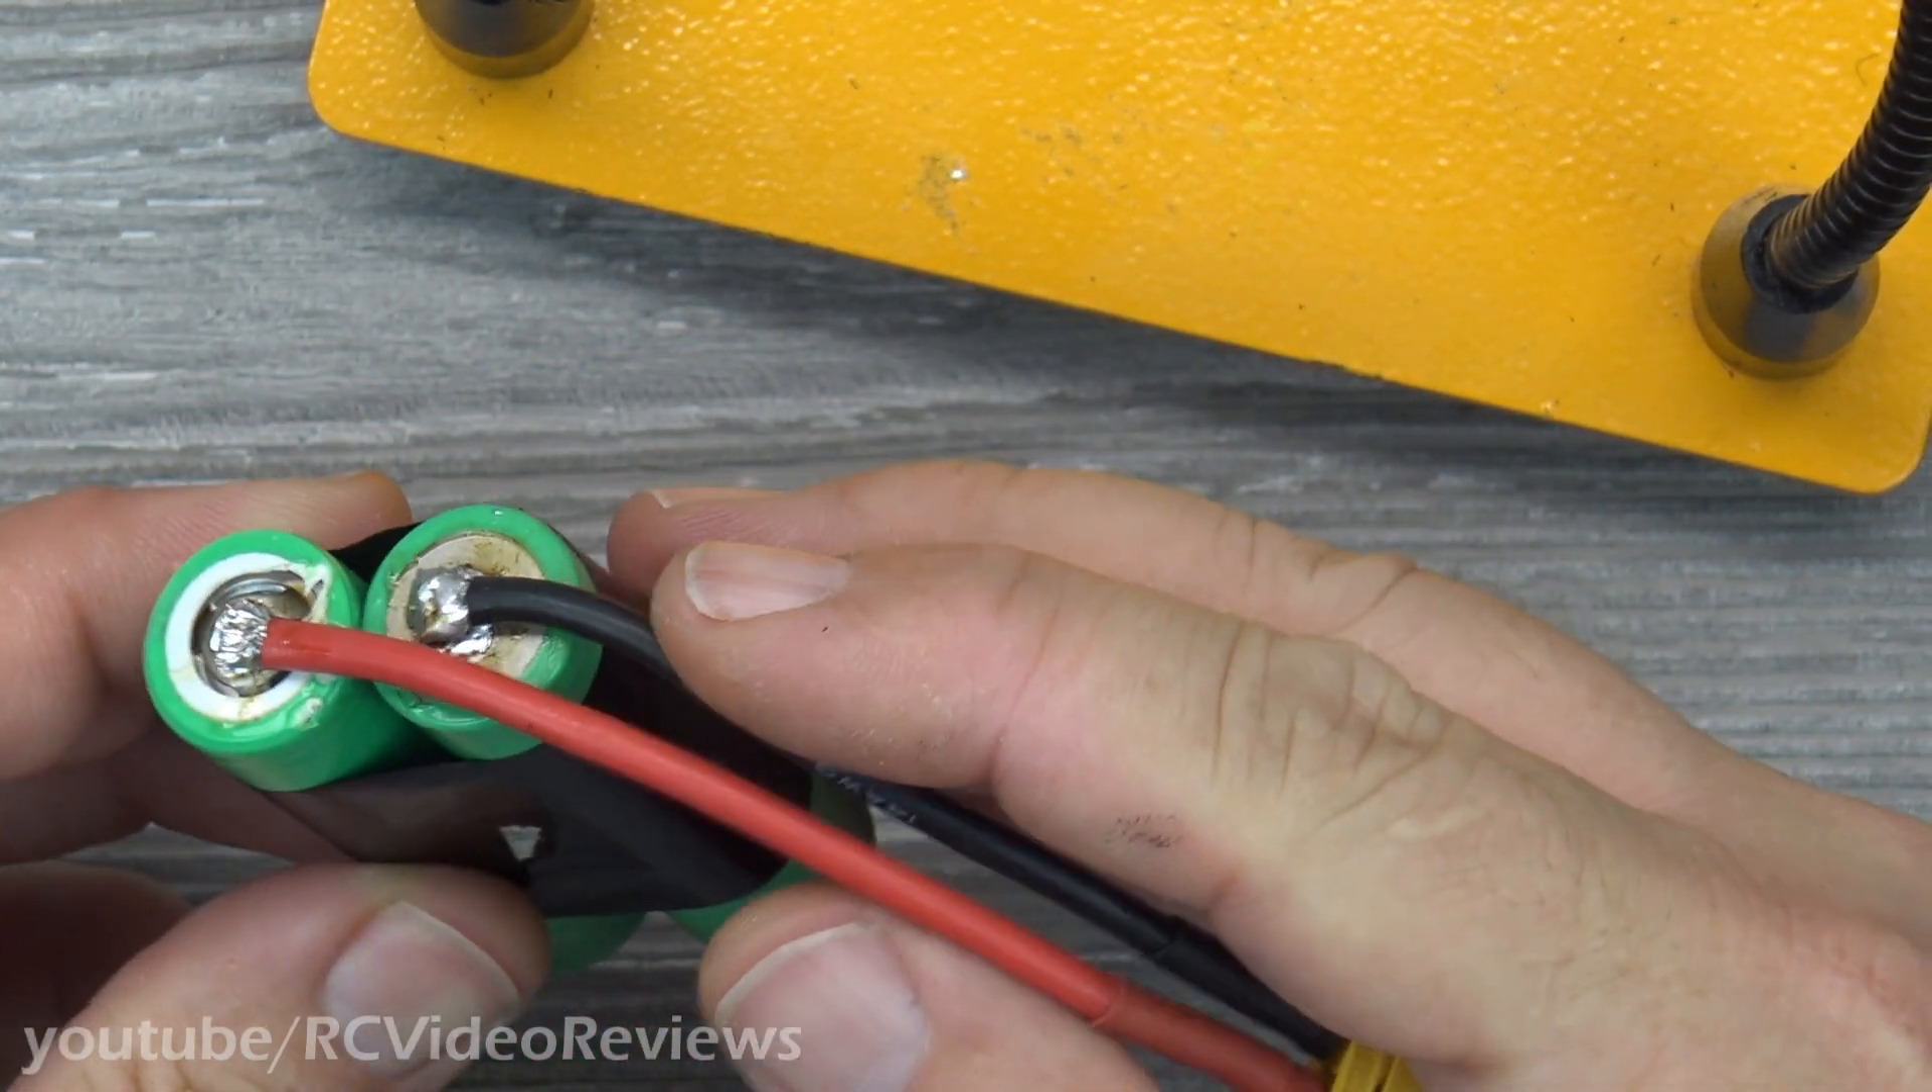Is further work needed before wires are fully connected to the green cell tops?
No.